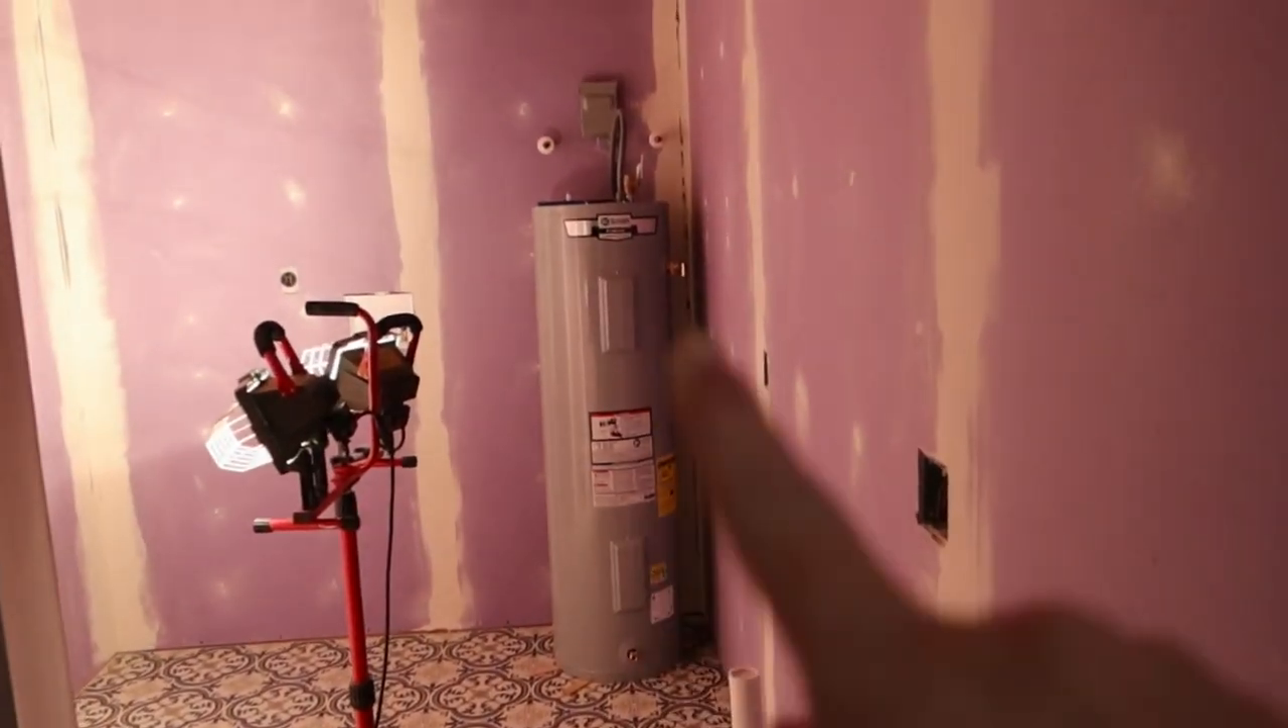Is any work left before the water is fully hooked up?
Yes.